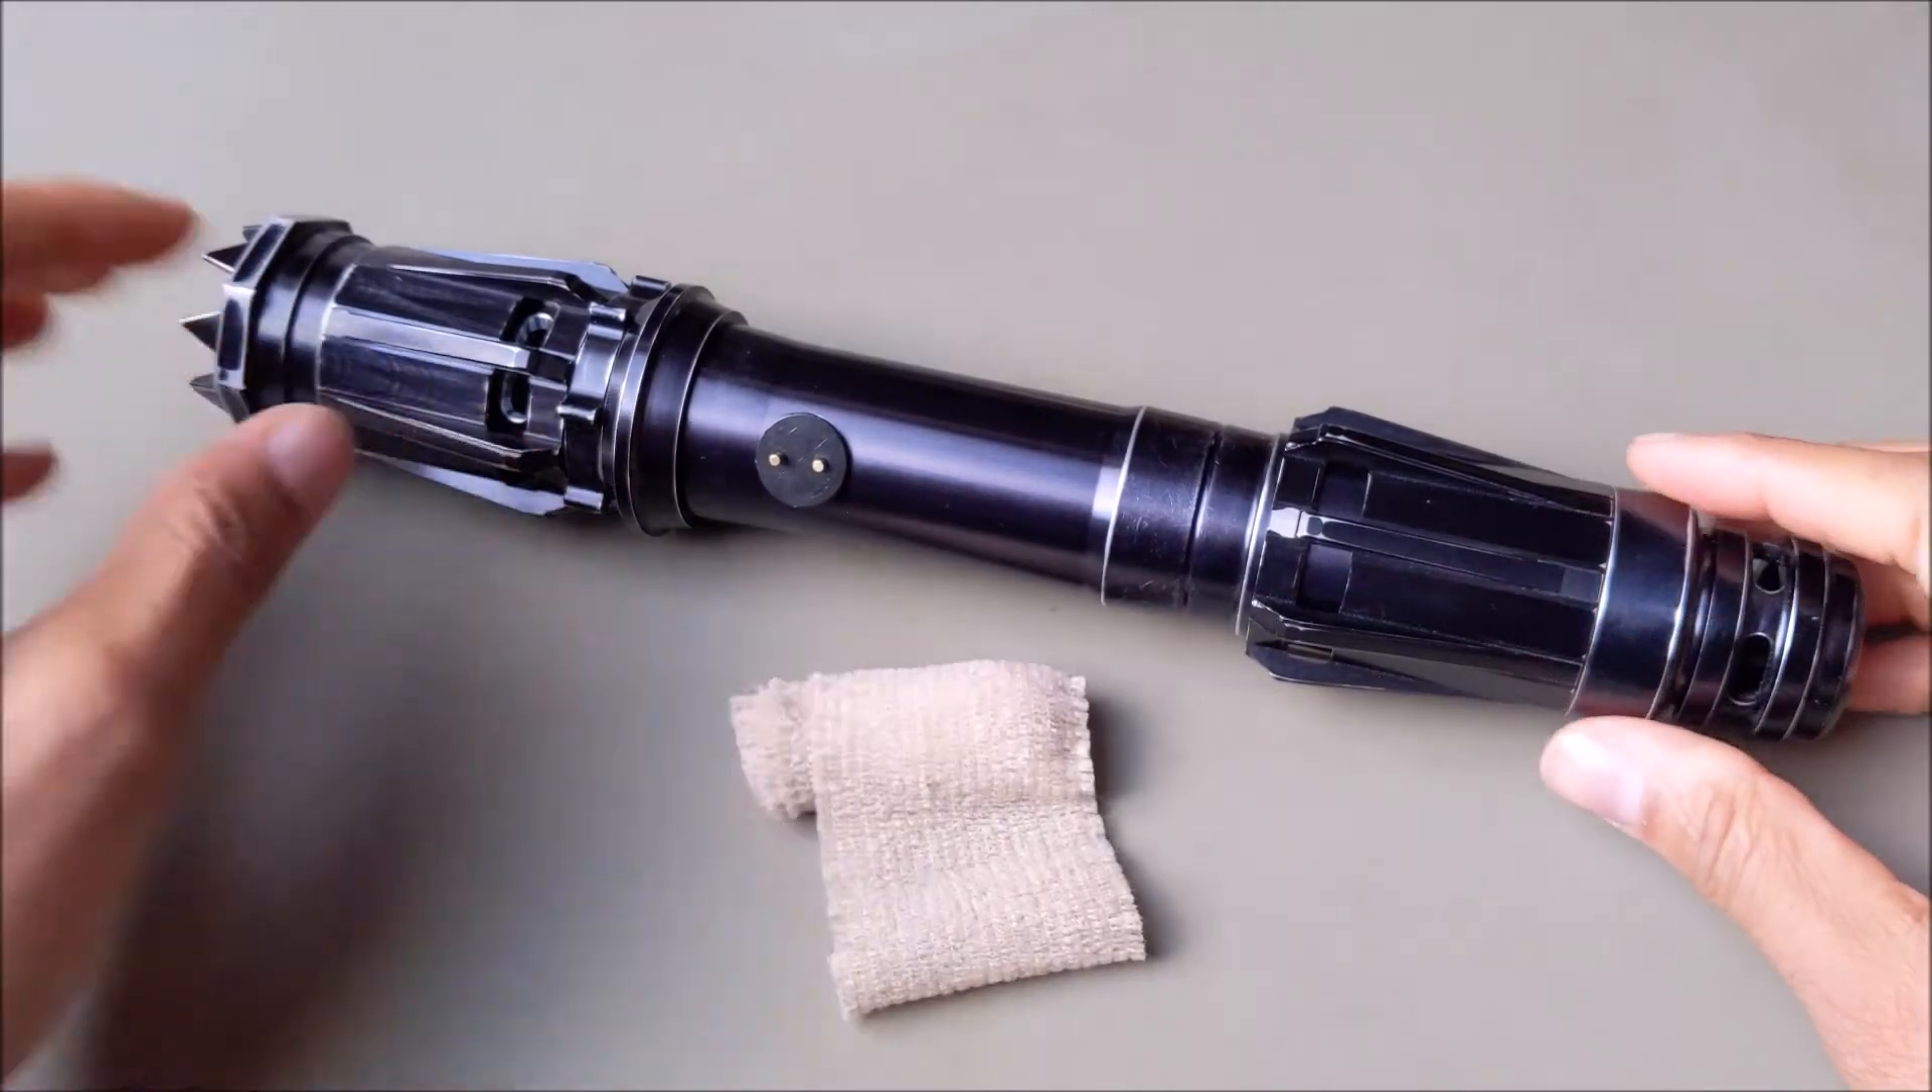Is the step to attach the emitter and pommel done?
Yes.